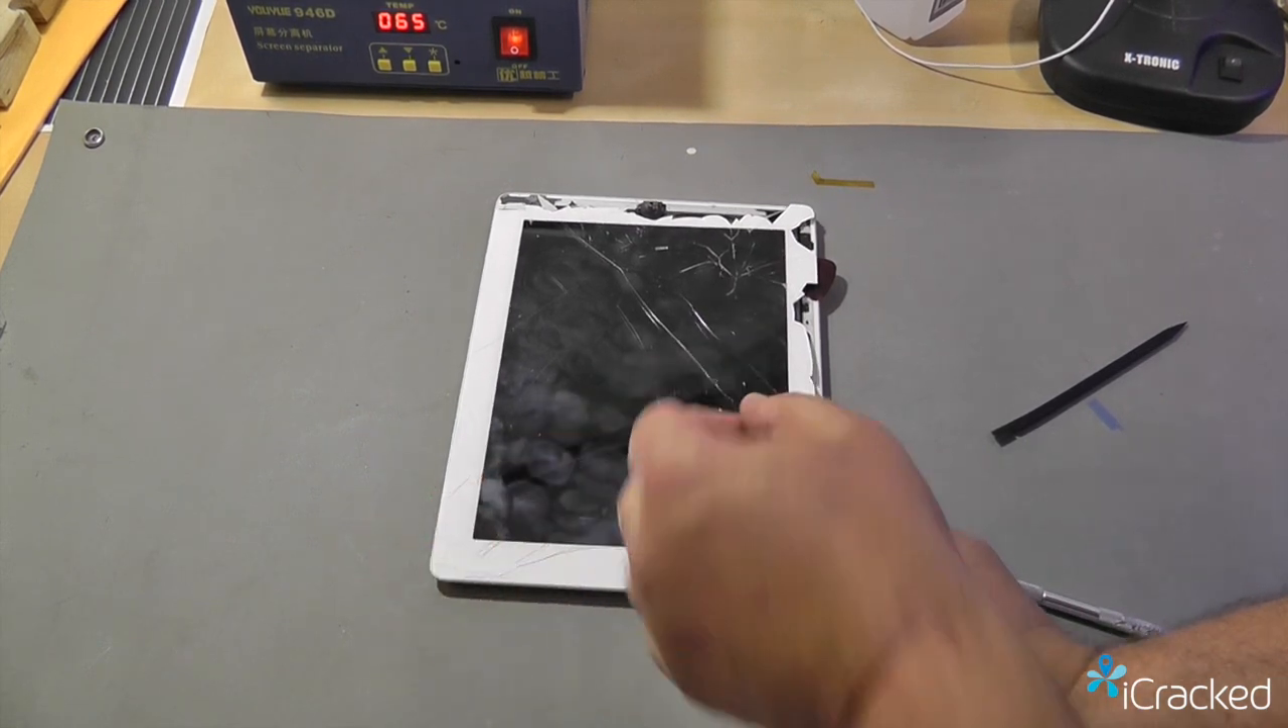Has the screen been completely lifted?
No.